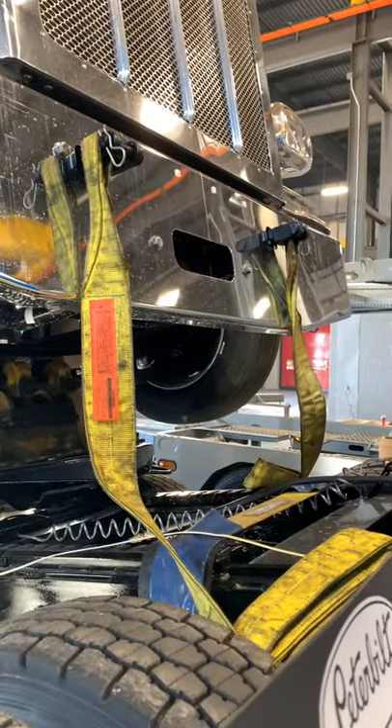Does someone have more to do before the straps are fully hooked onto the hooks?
No.